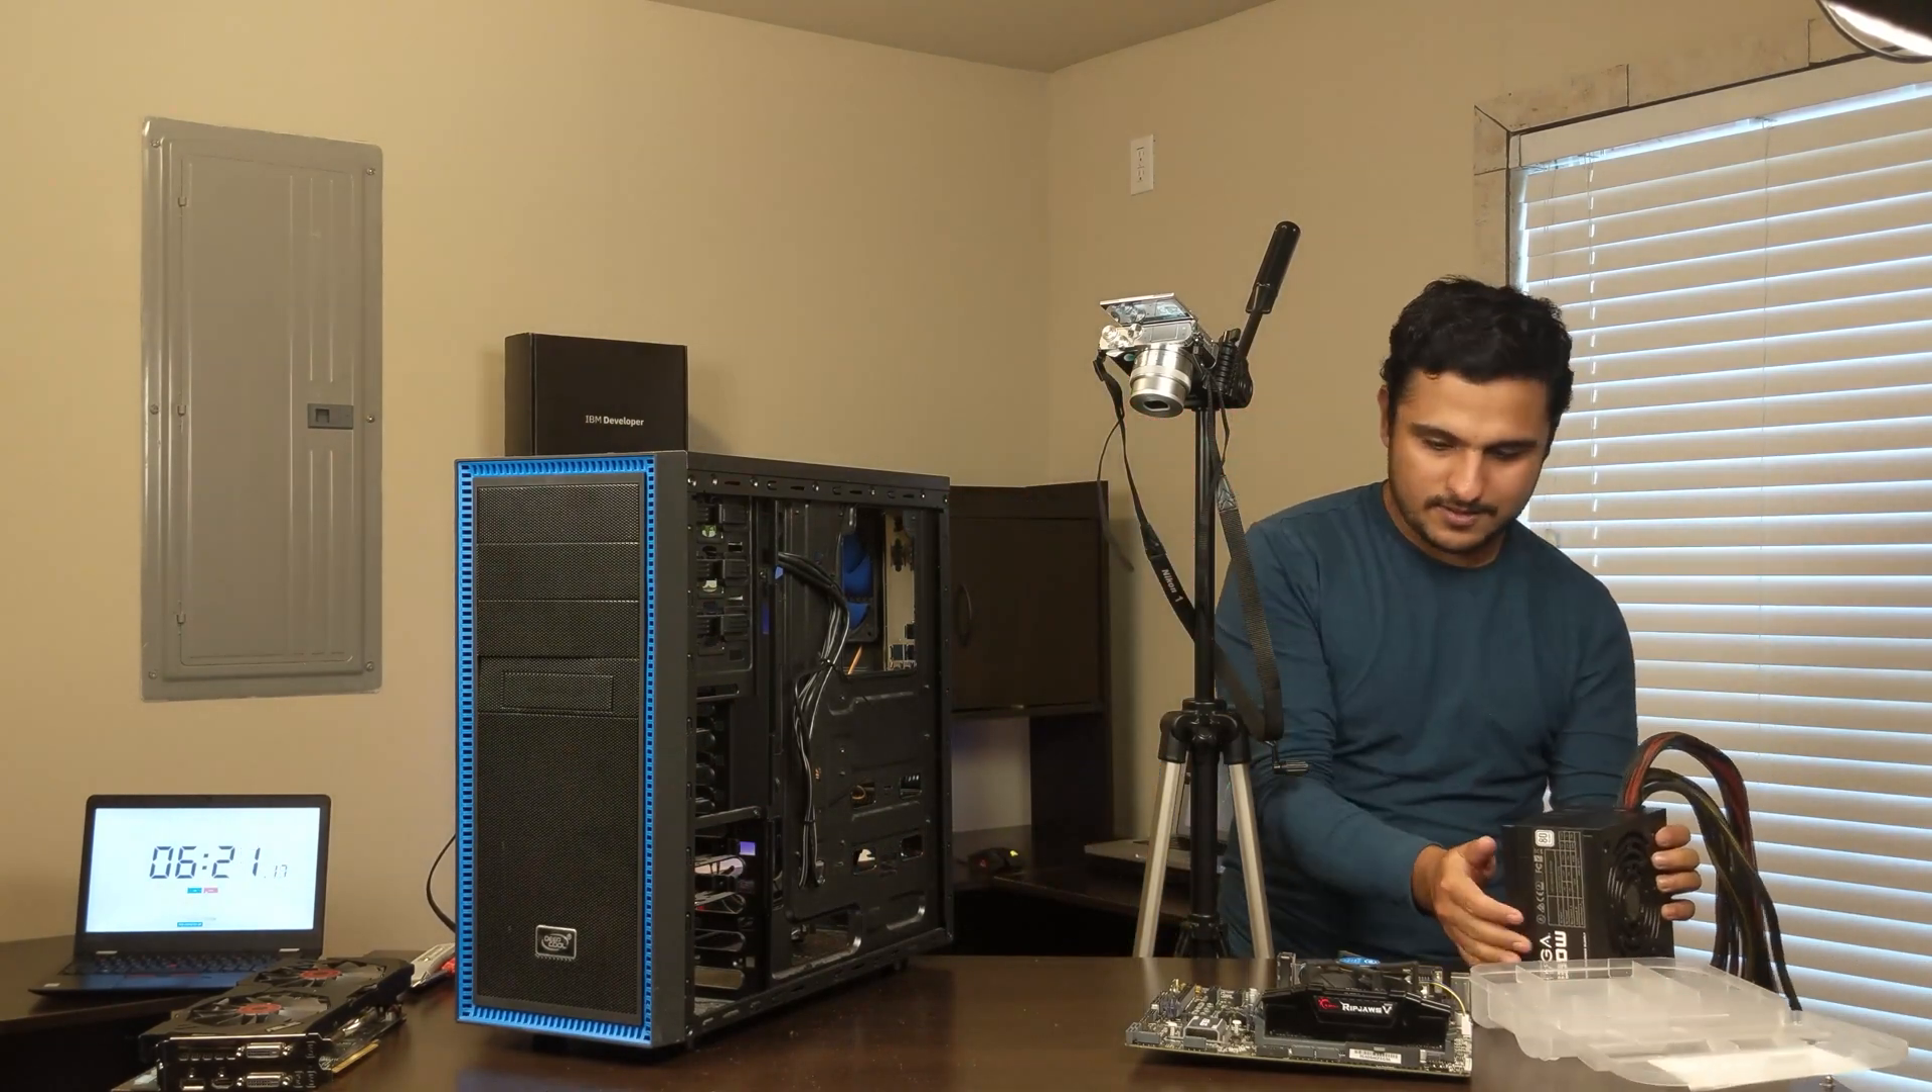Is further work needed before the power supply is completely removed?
No.